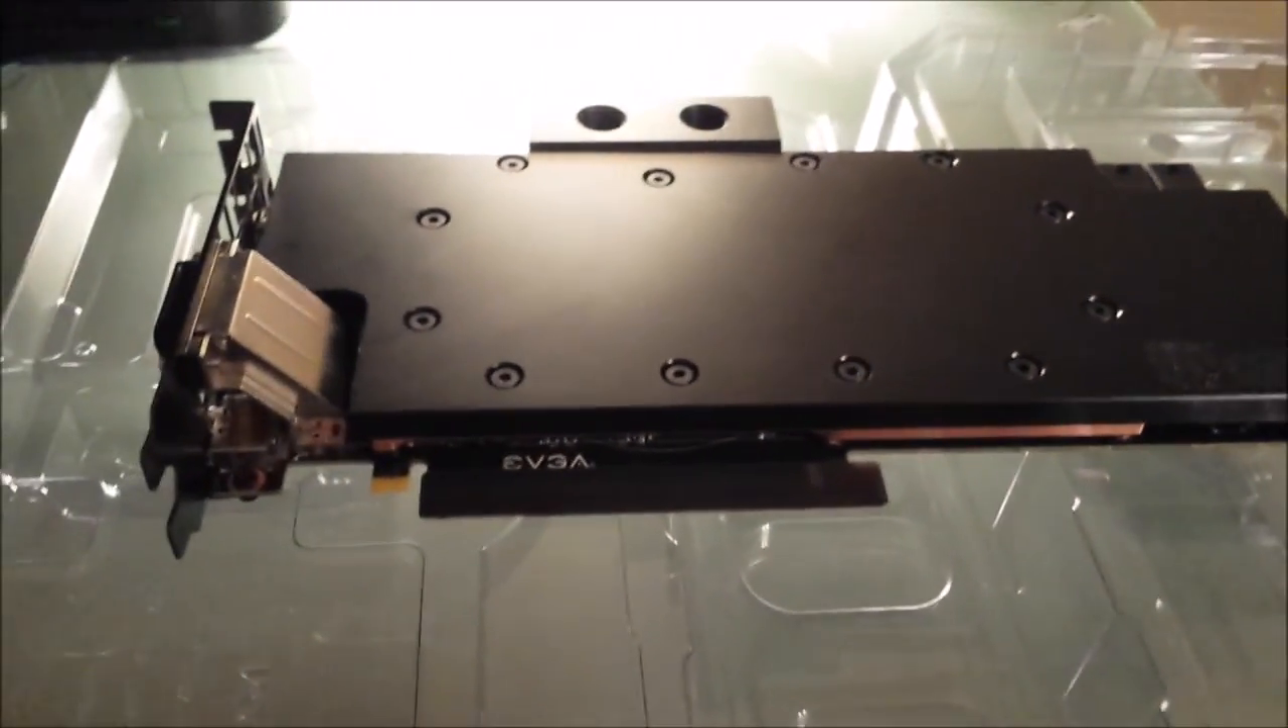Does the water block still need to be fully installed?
No.